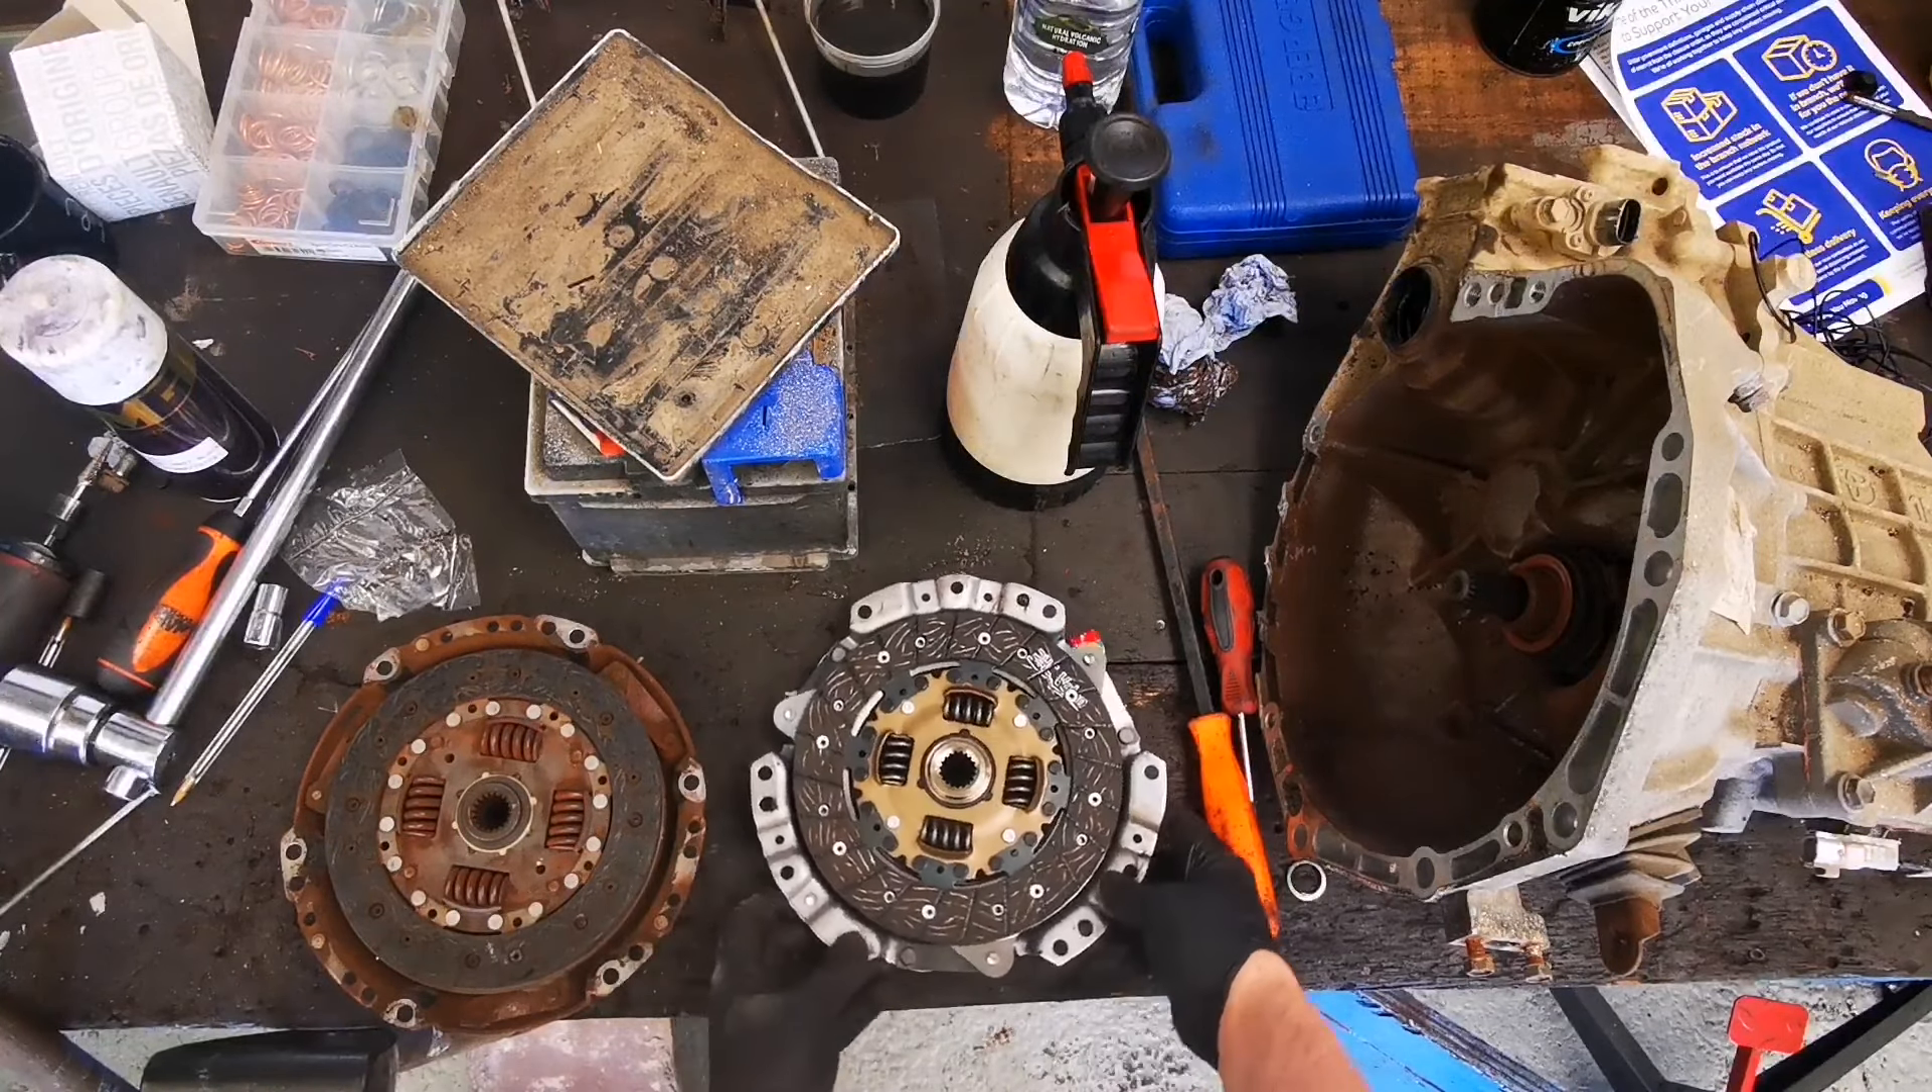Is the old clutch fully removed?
Yes.